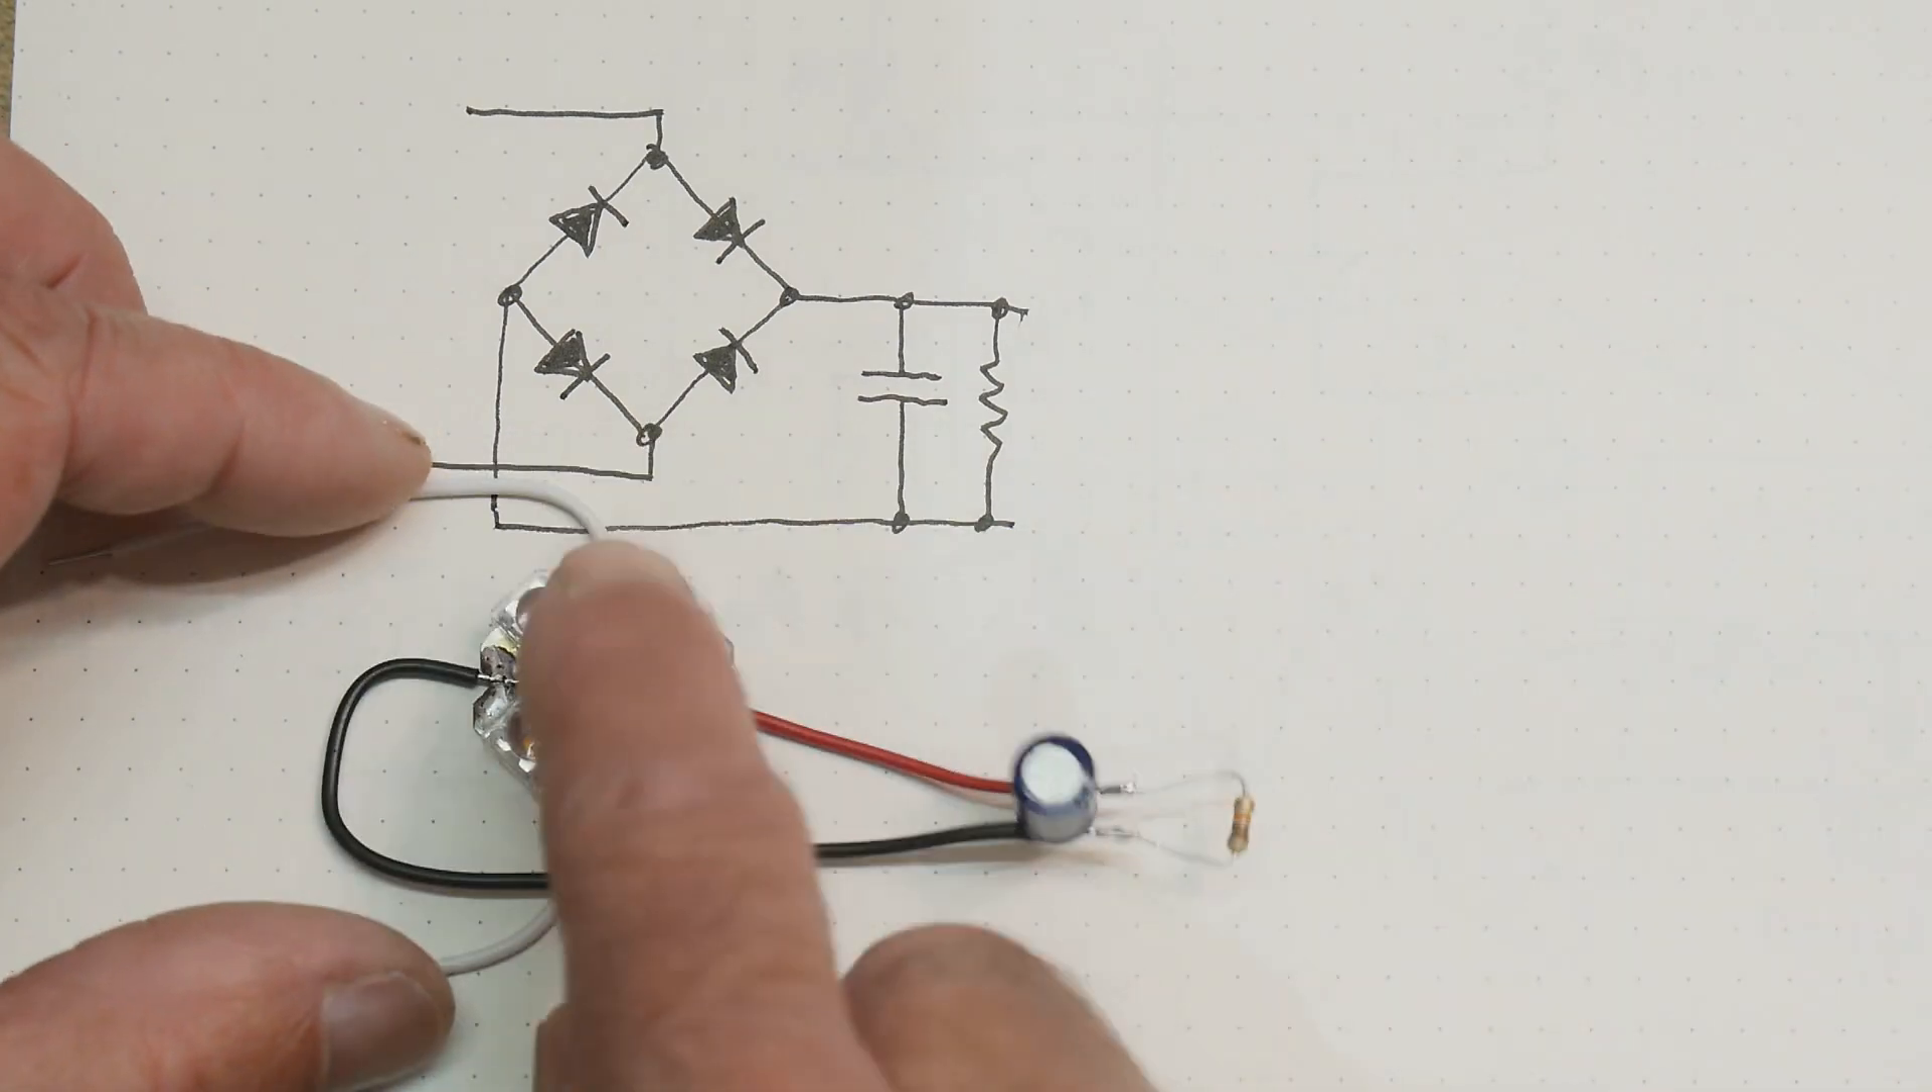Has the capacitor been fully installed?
Yes.